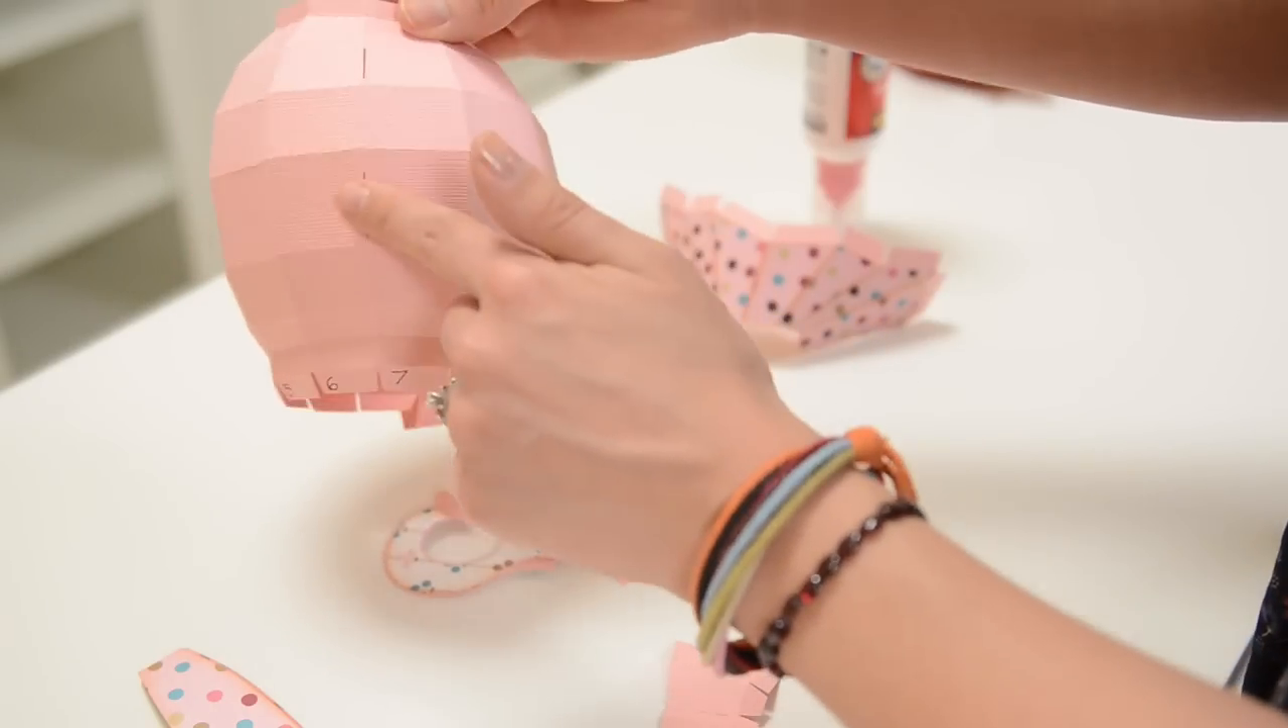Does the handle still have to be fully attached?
Yes.